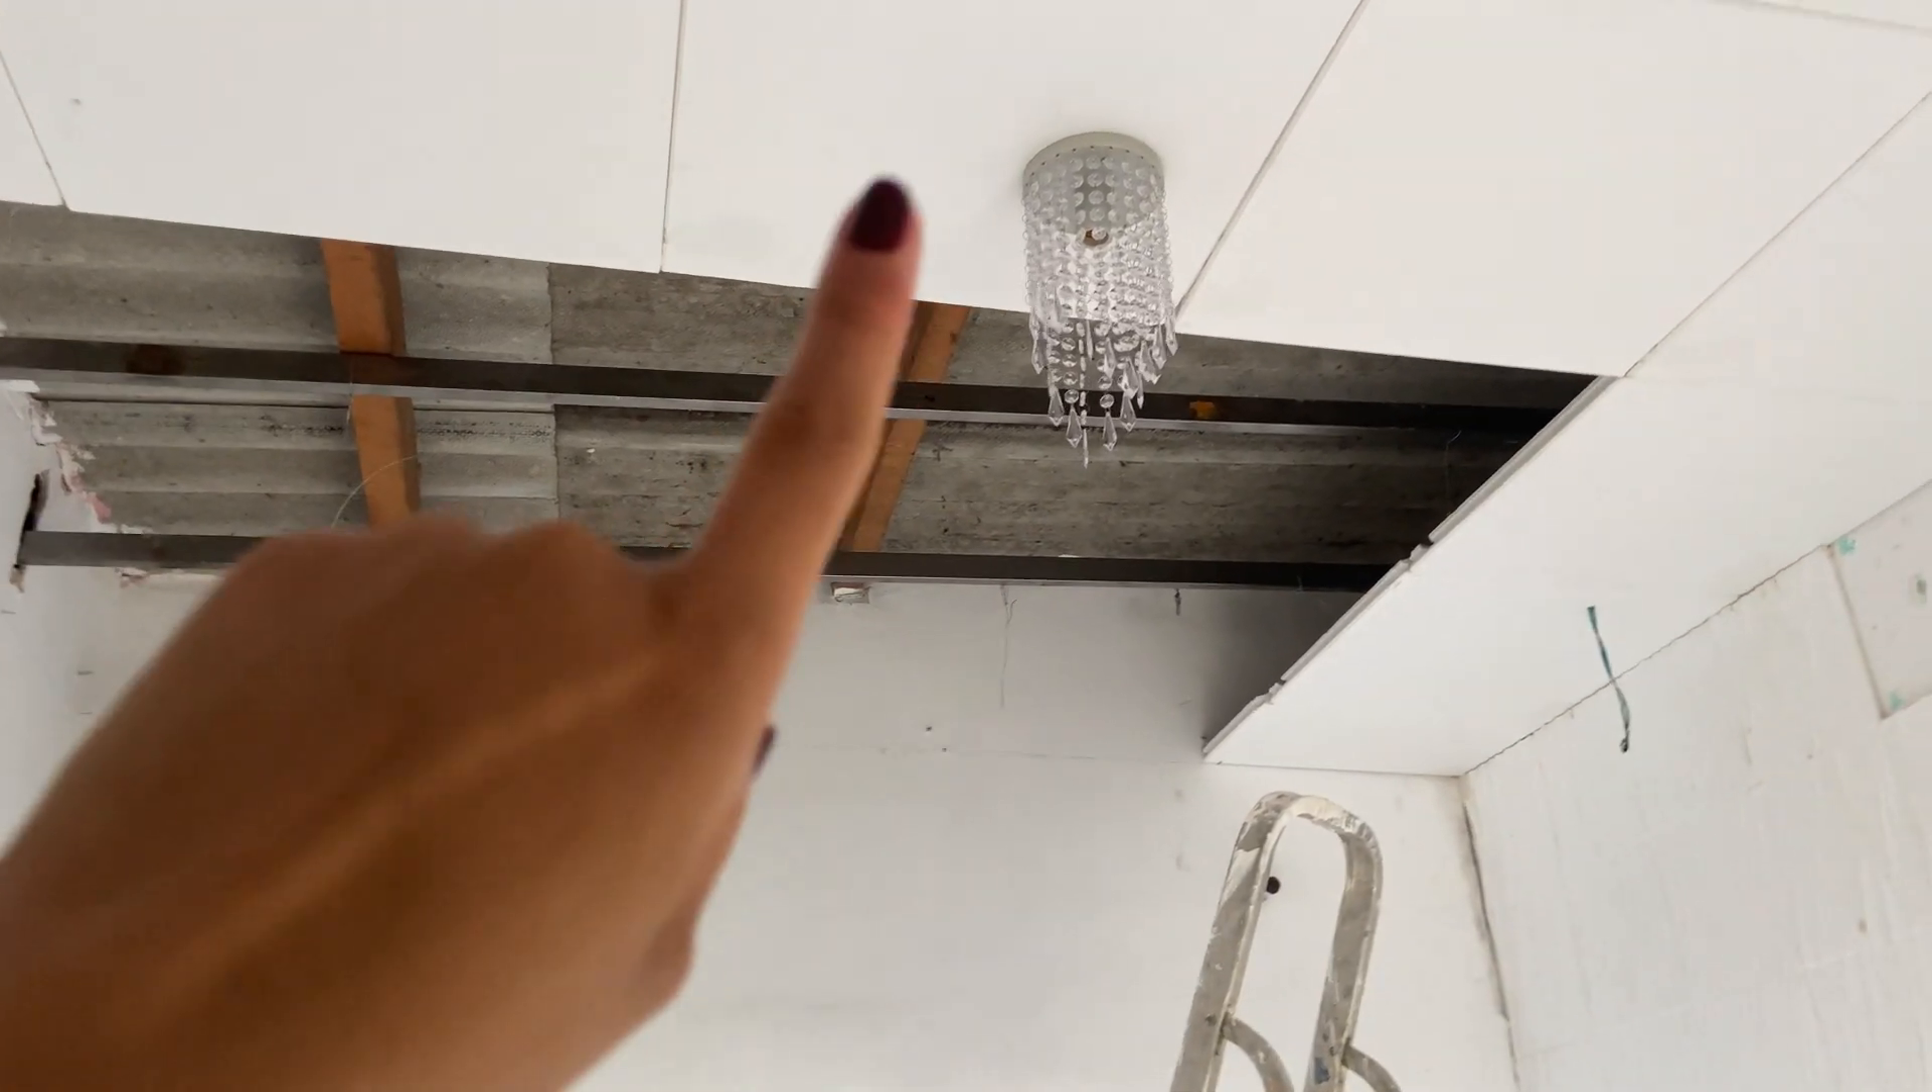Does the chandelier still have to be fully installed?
No.